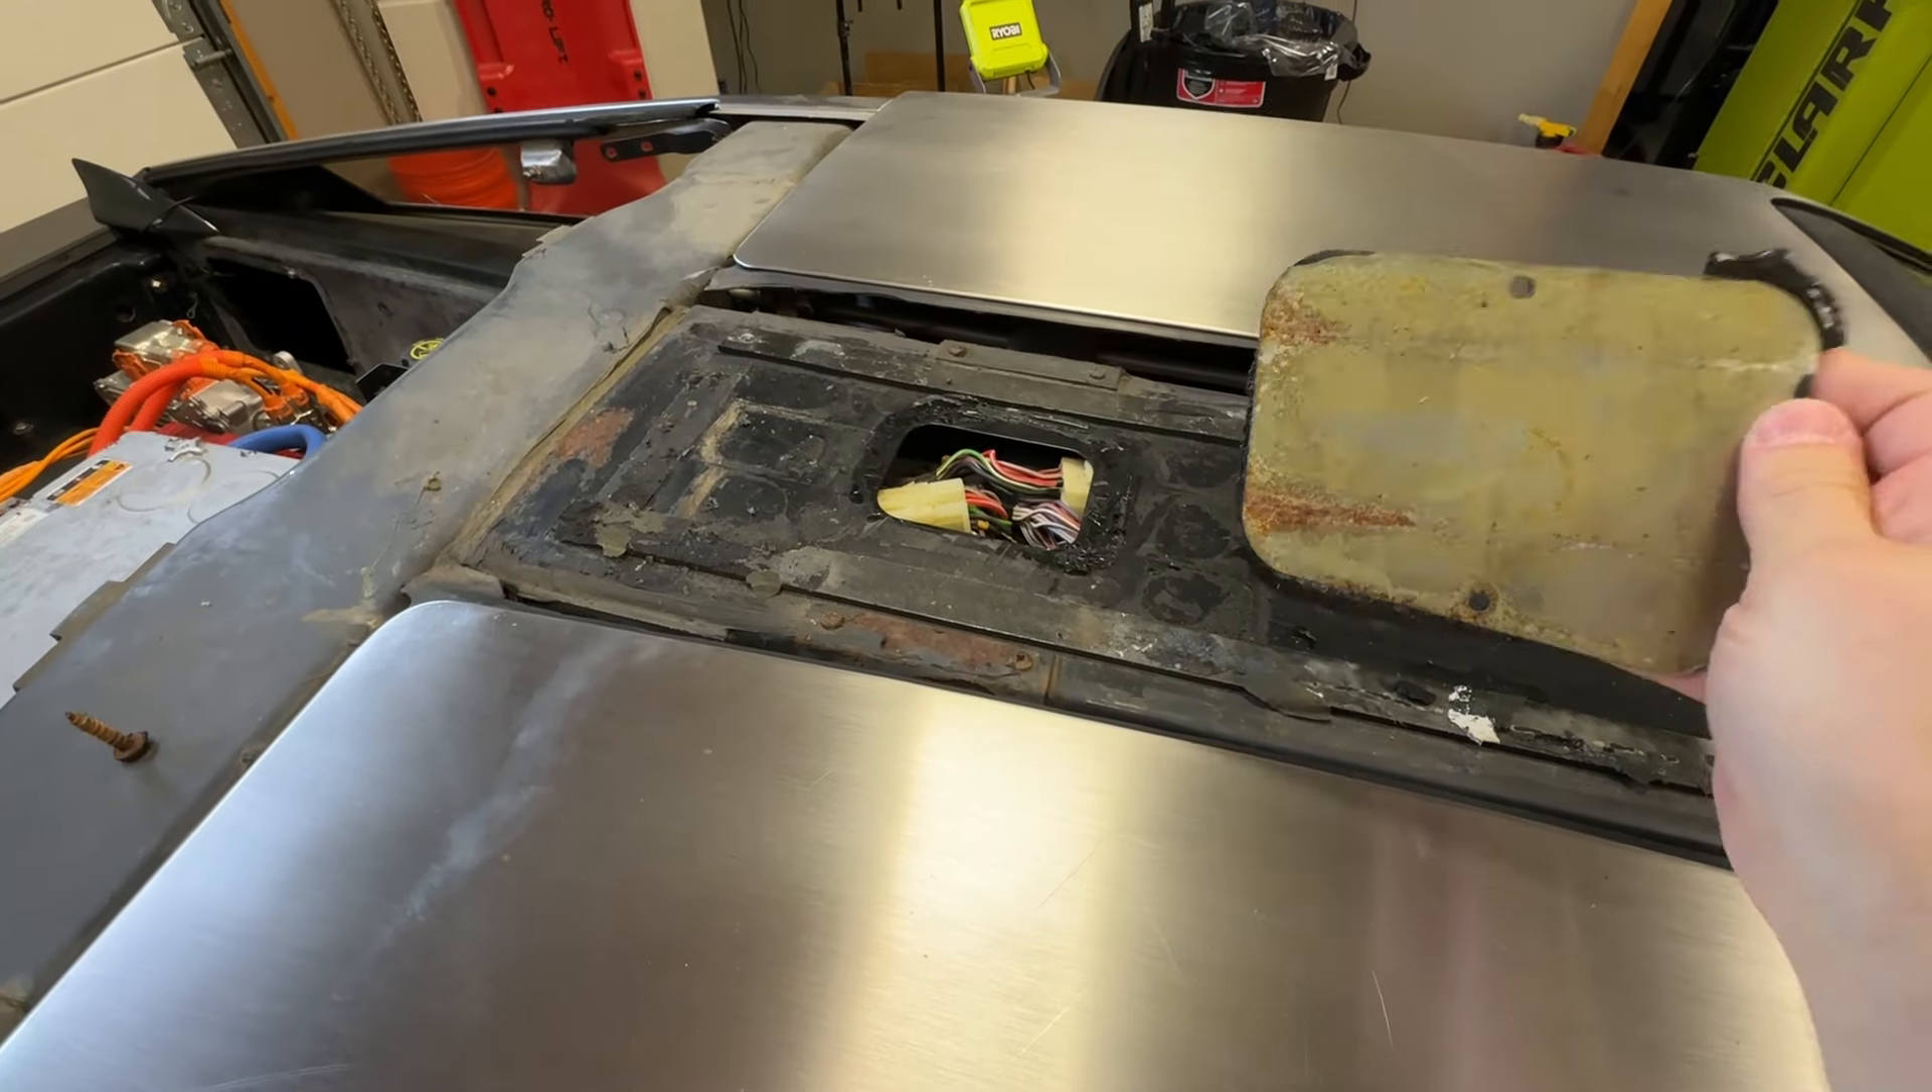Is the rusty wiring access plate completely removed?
Yes.